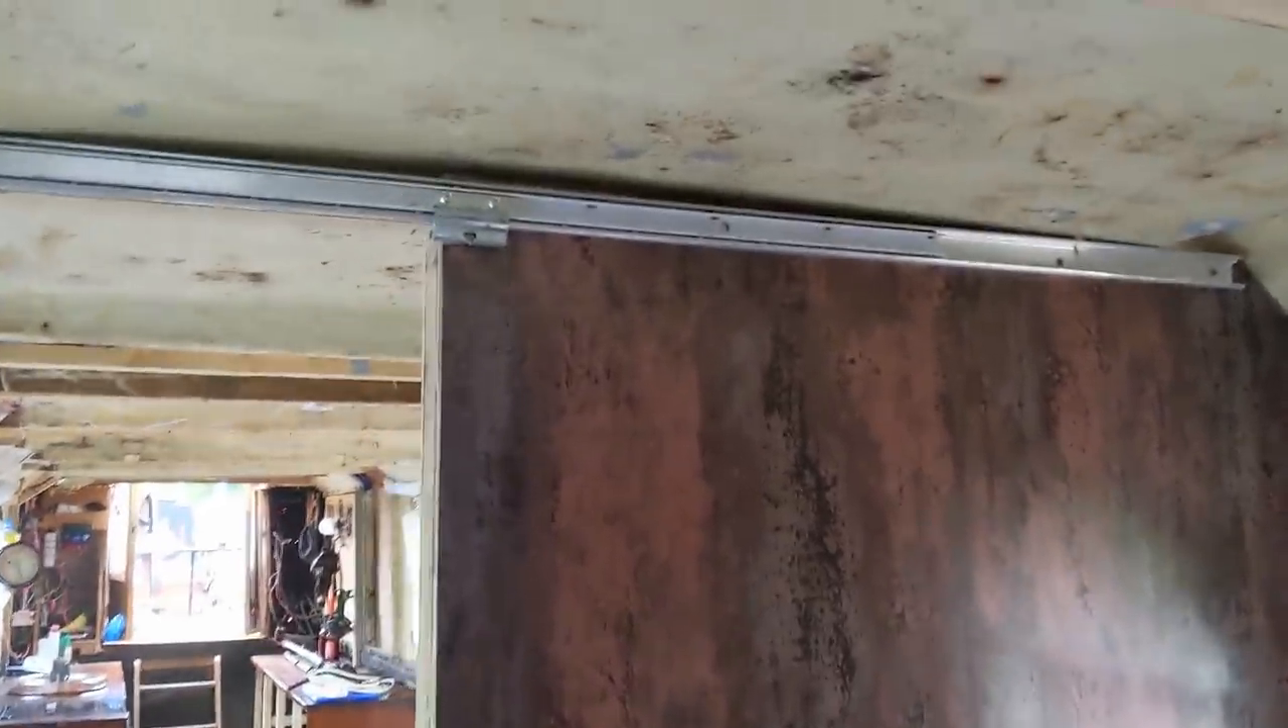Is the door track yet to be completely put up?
No.